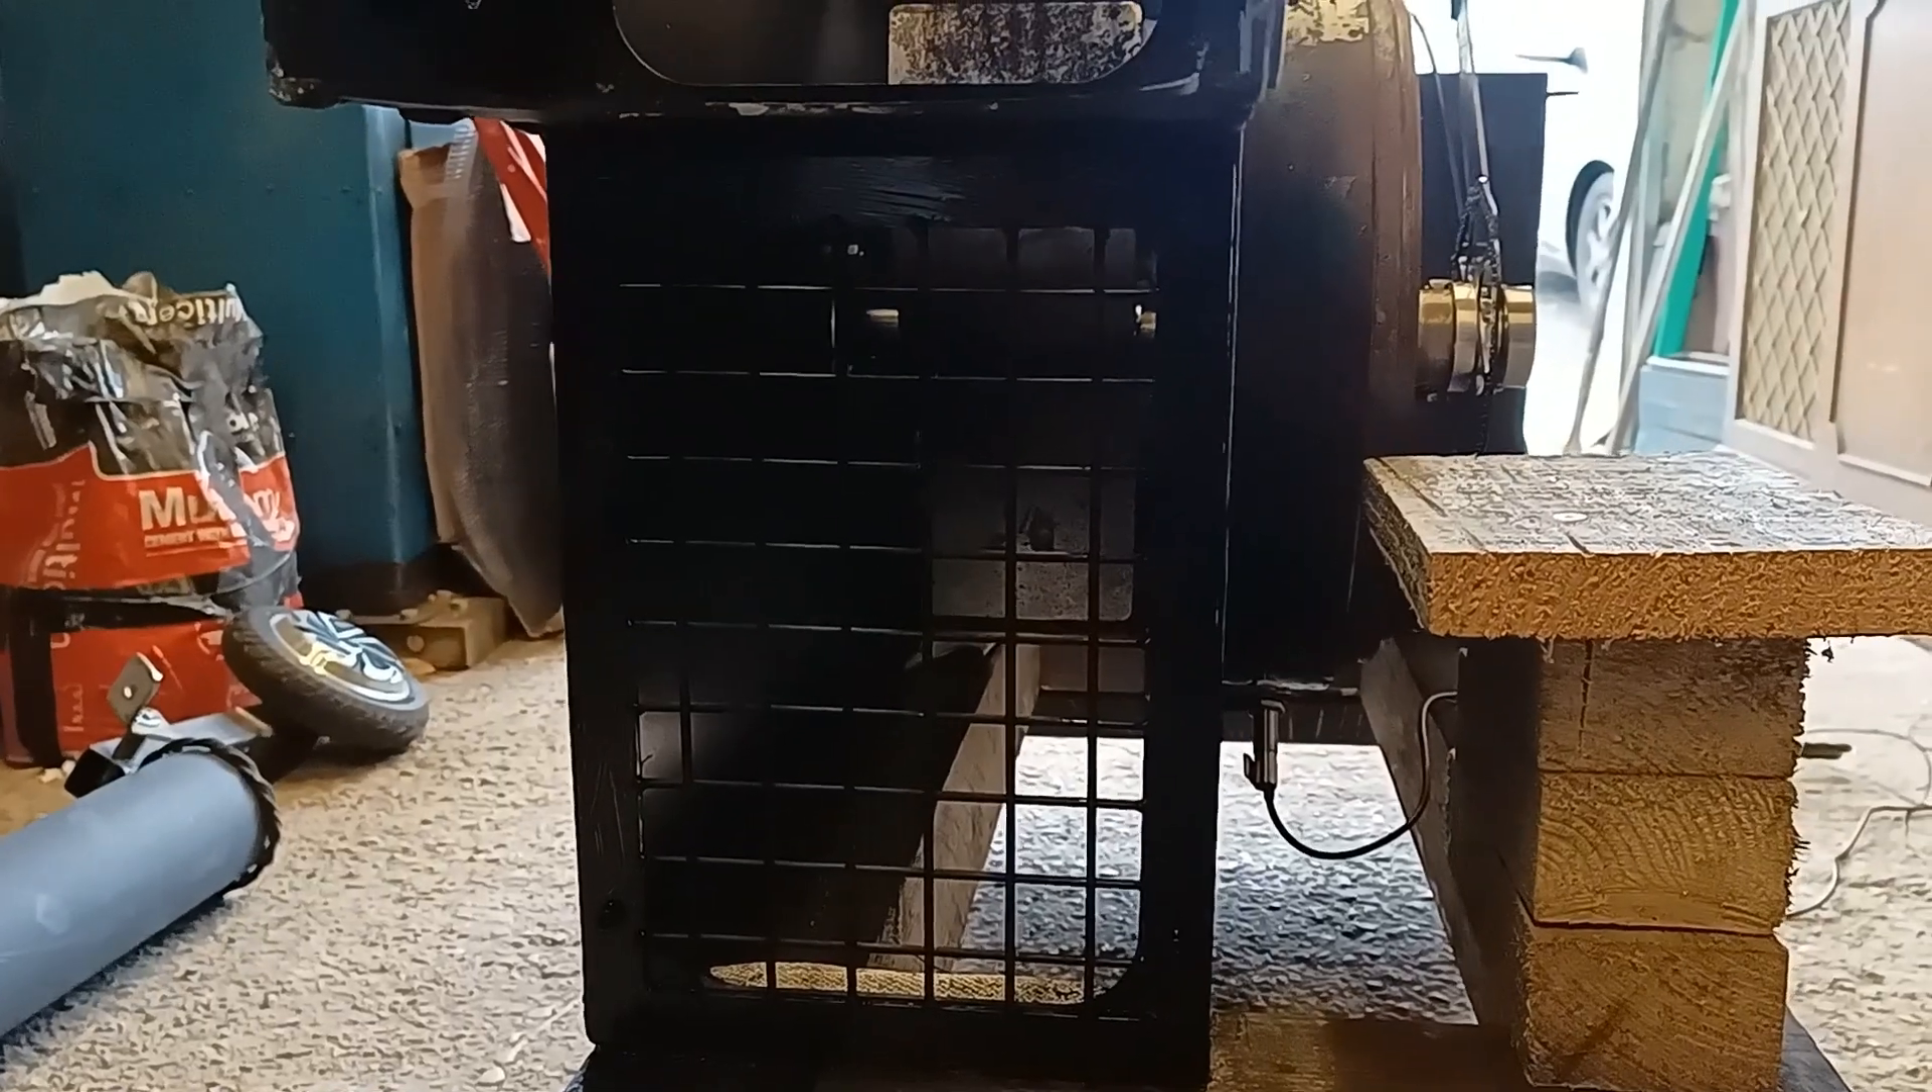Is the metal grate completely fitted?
Yes.